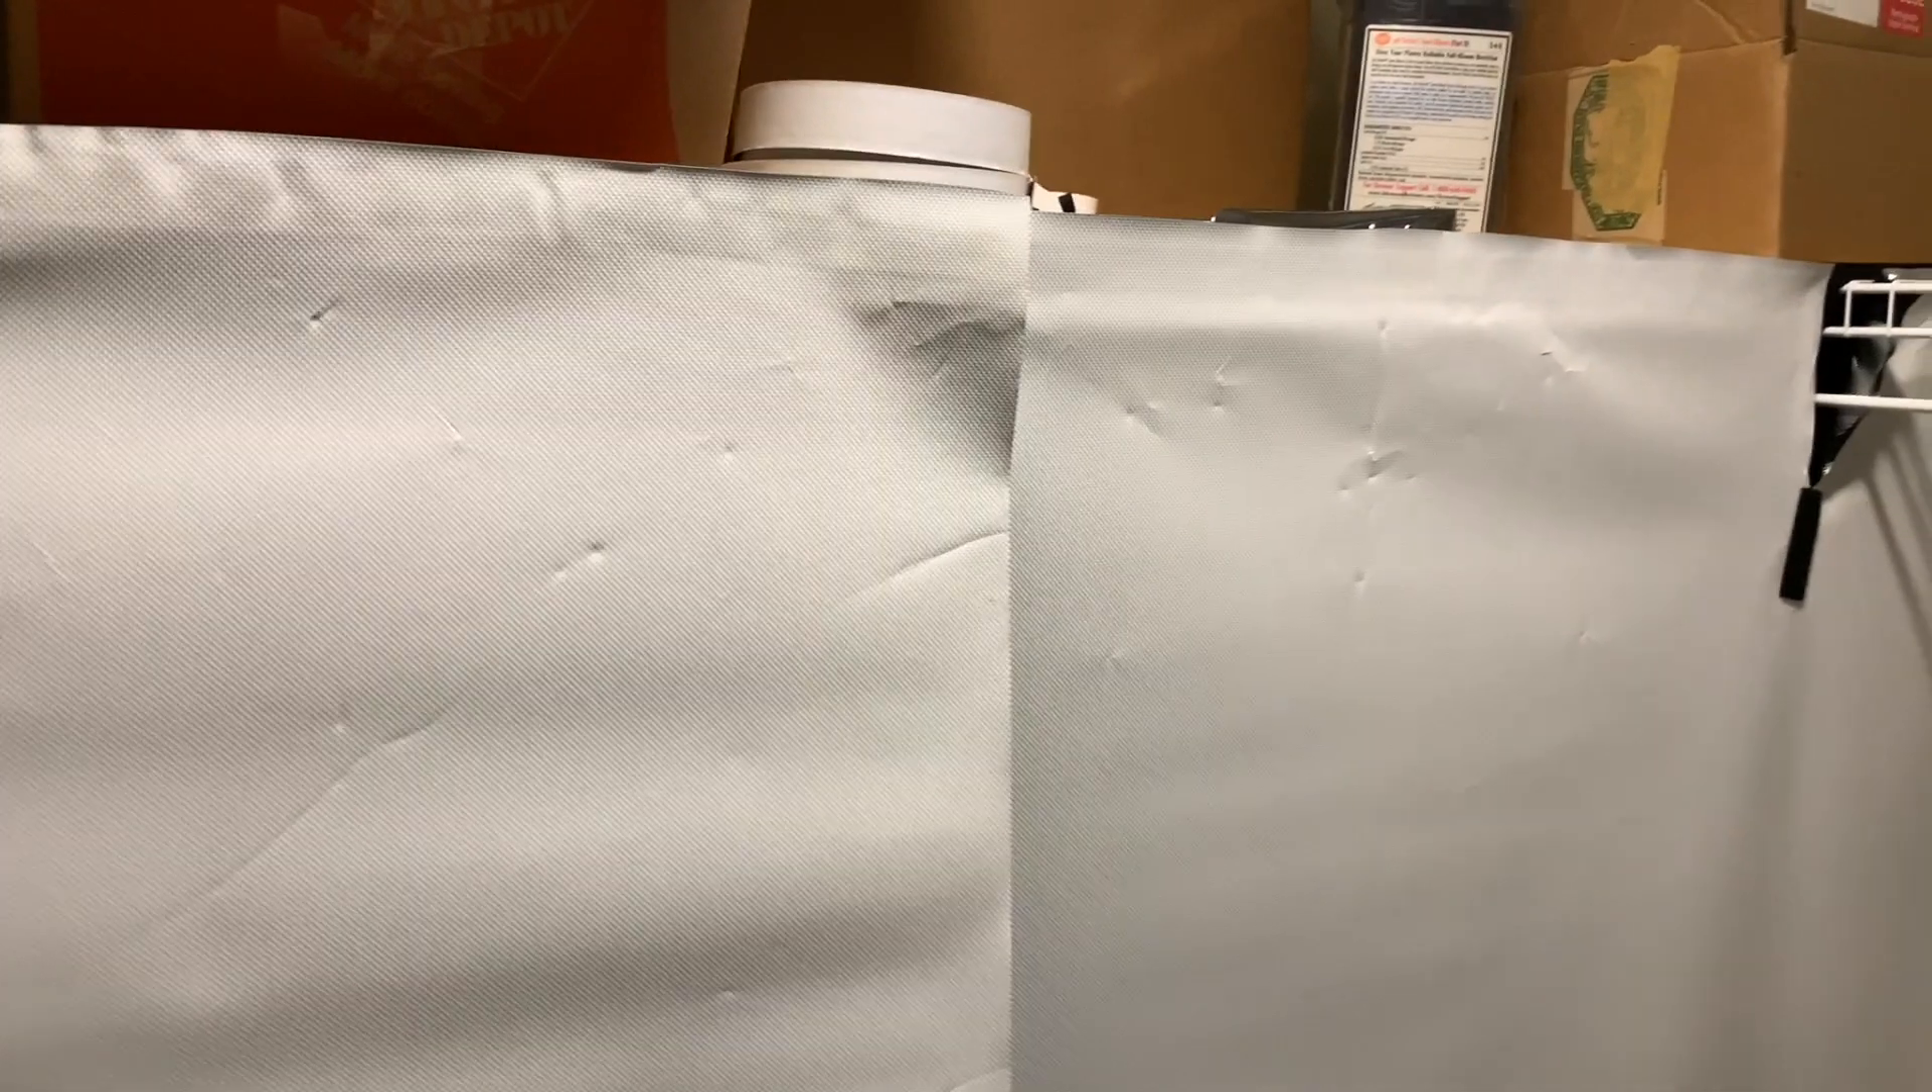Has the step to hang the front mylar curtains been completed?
Yes.